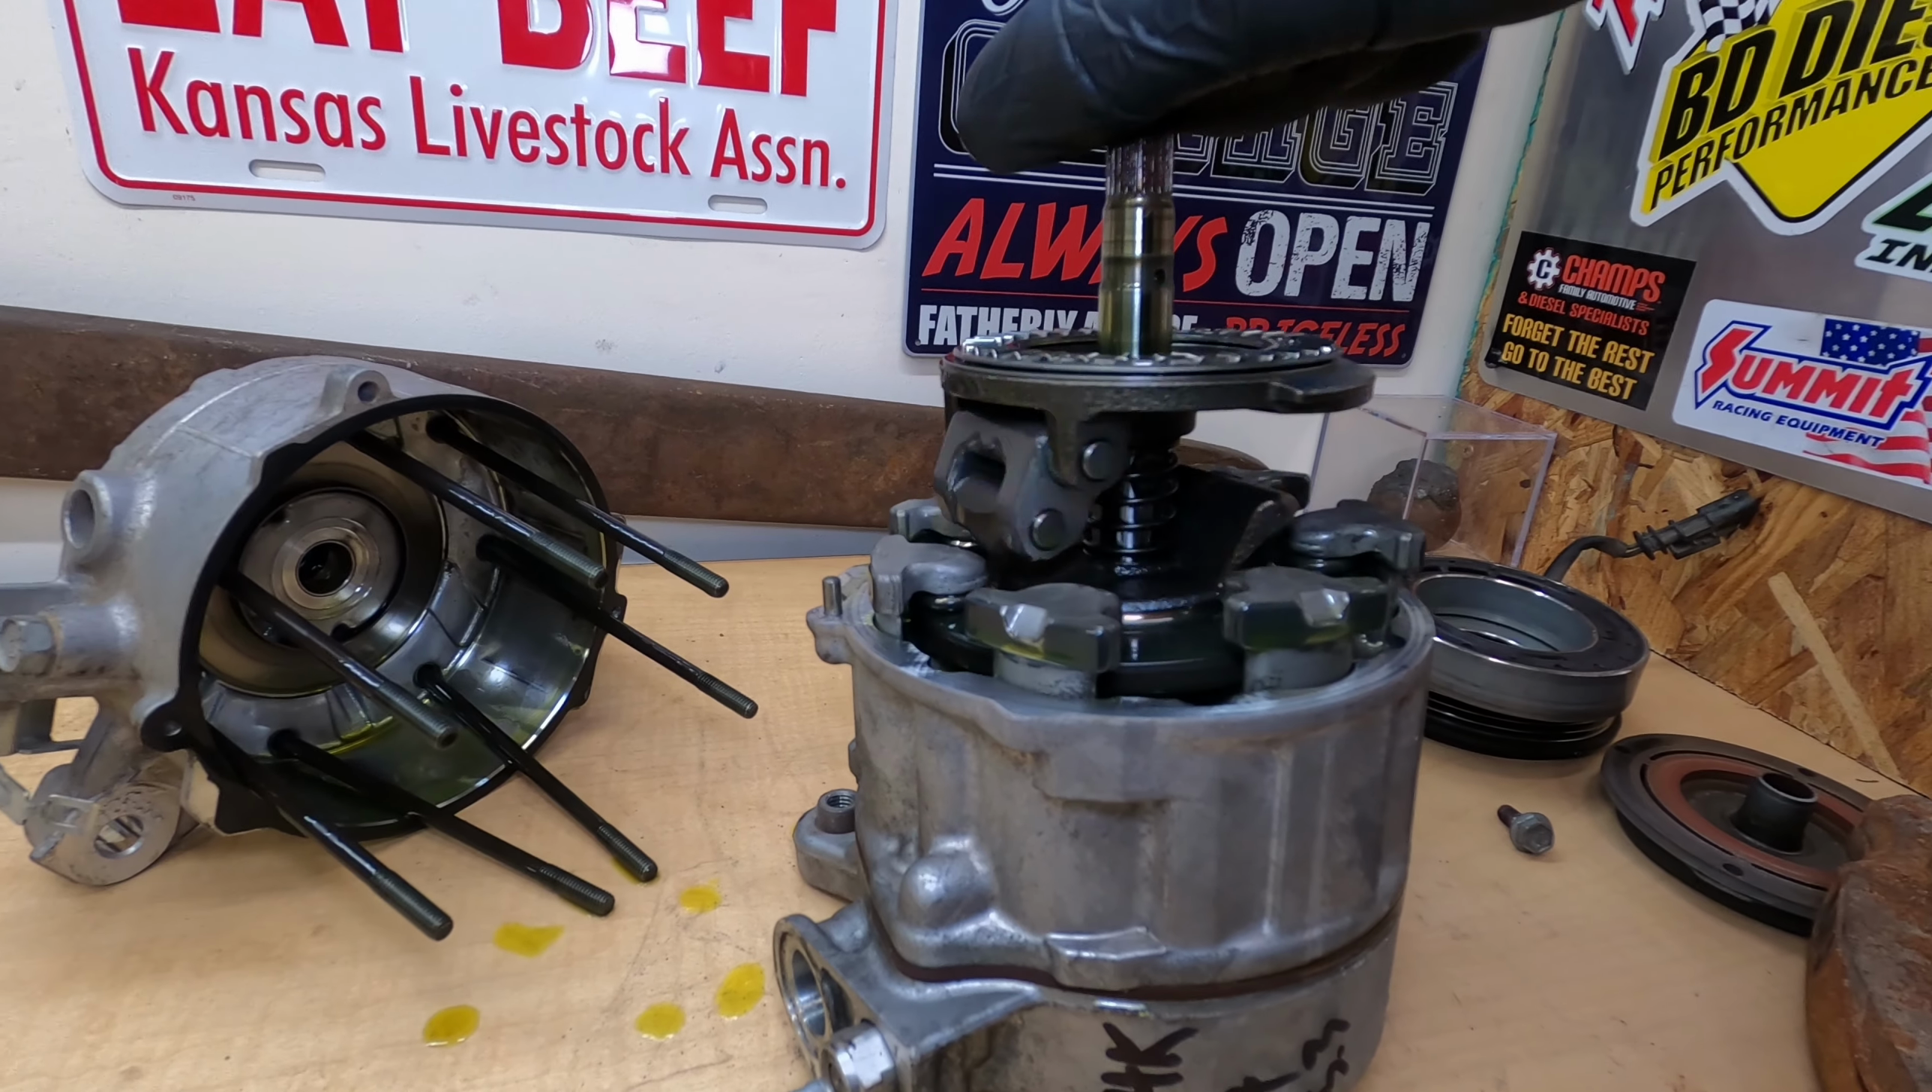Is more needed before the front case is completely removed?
No.